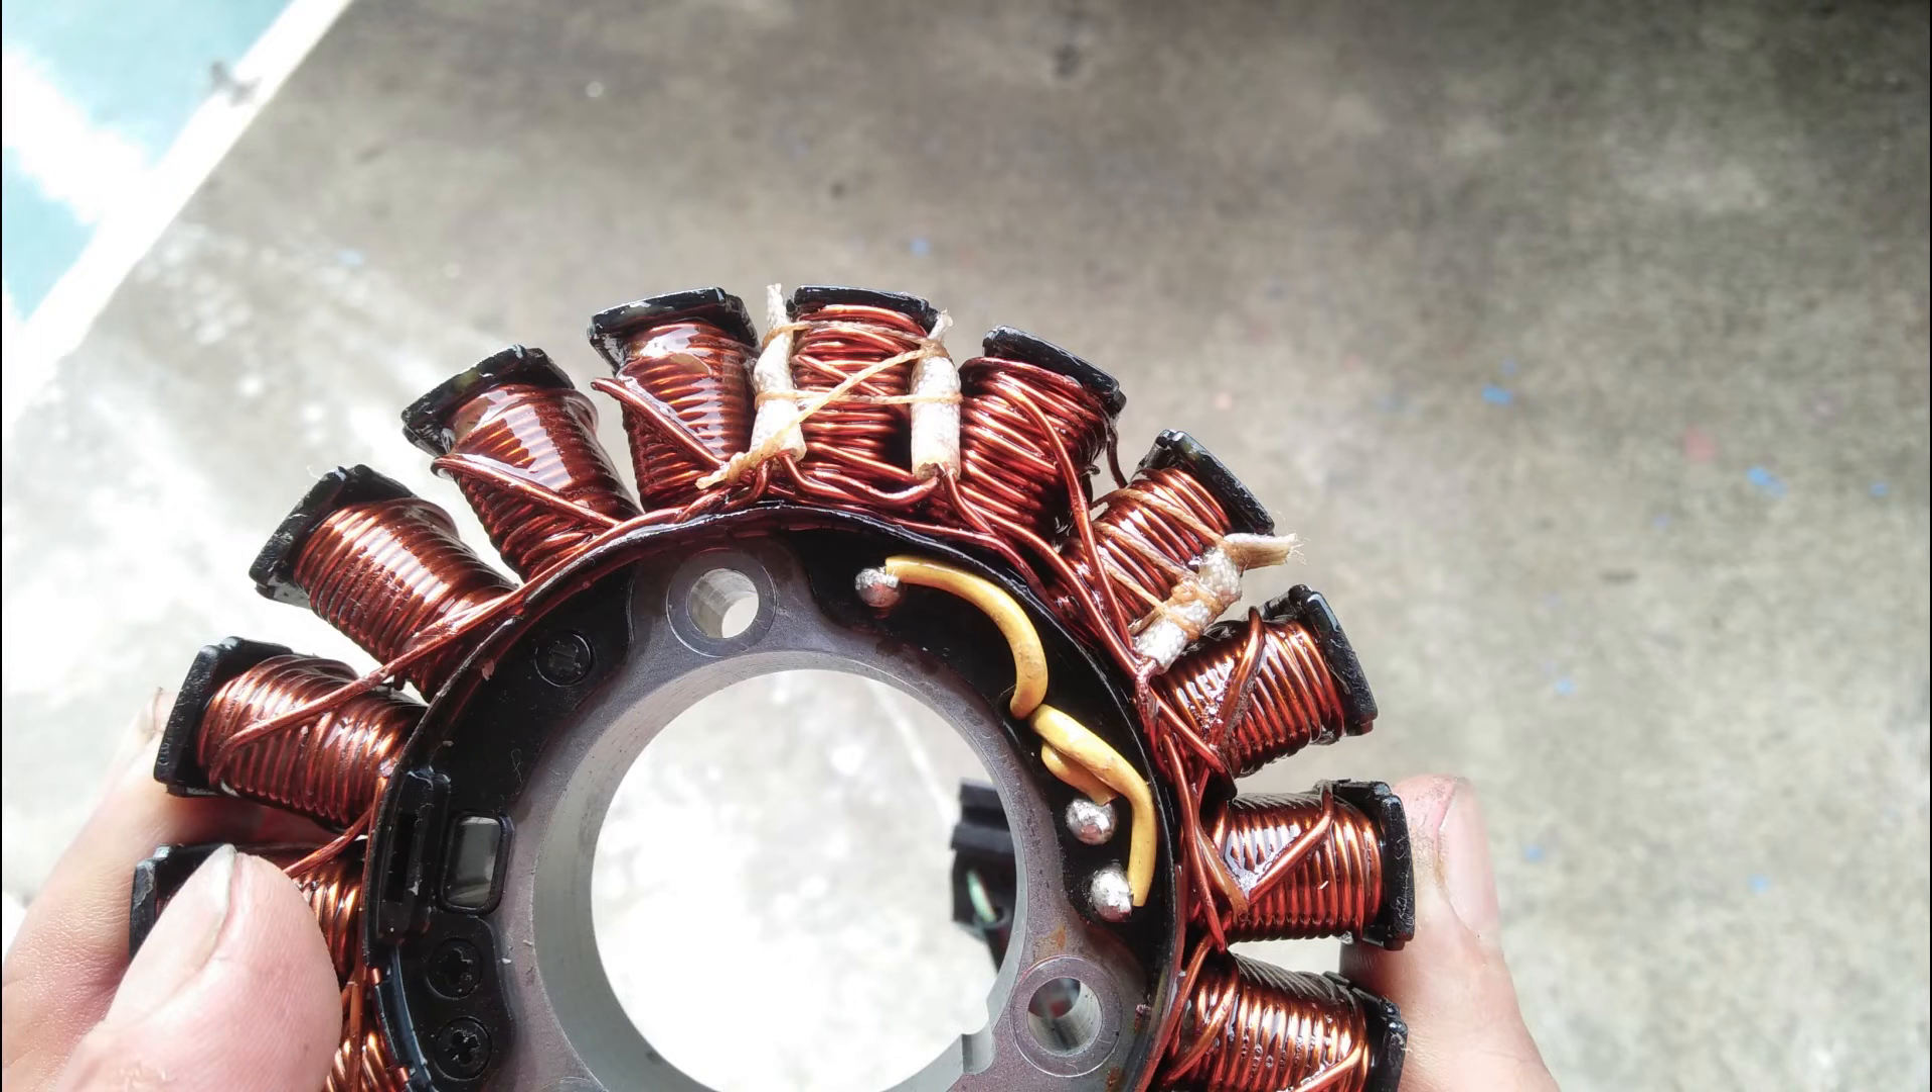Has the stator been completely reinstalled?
No.